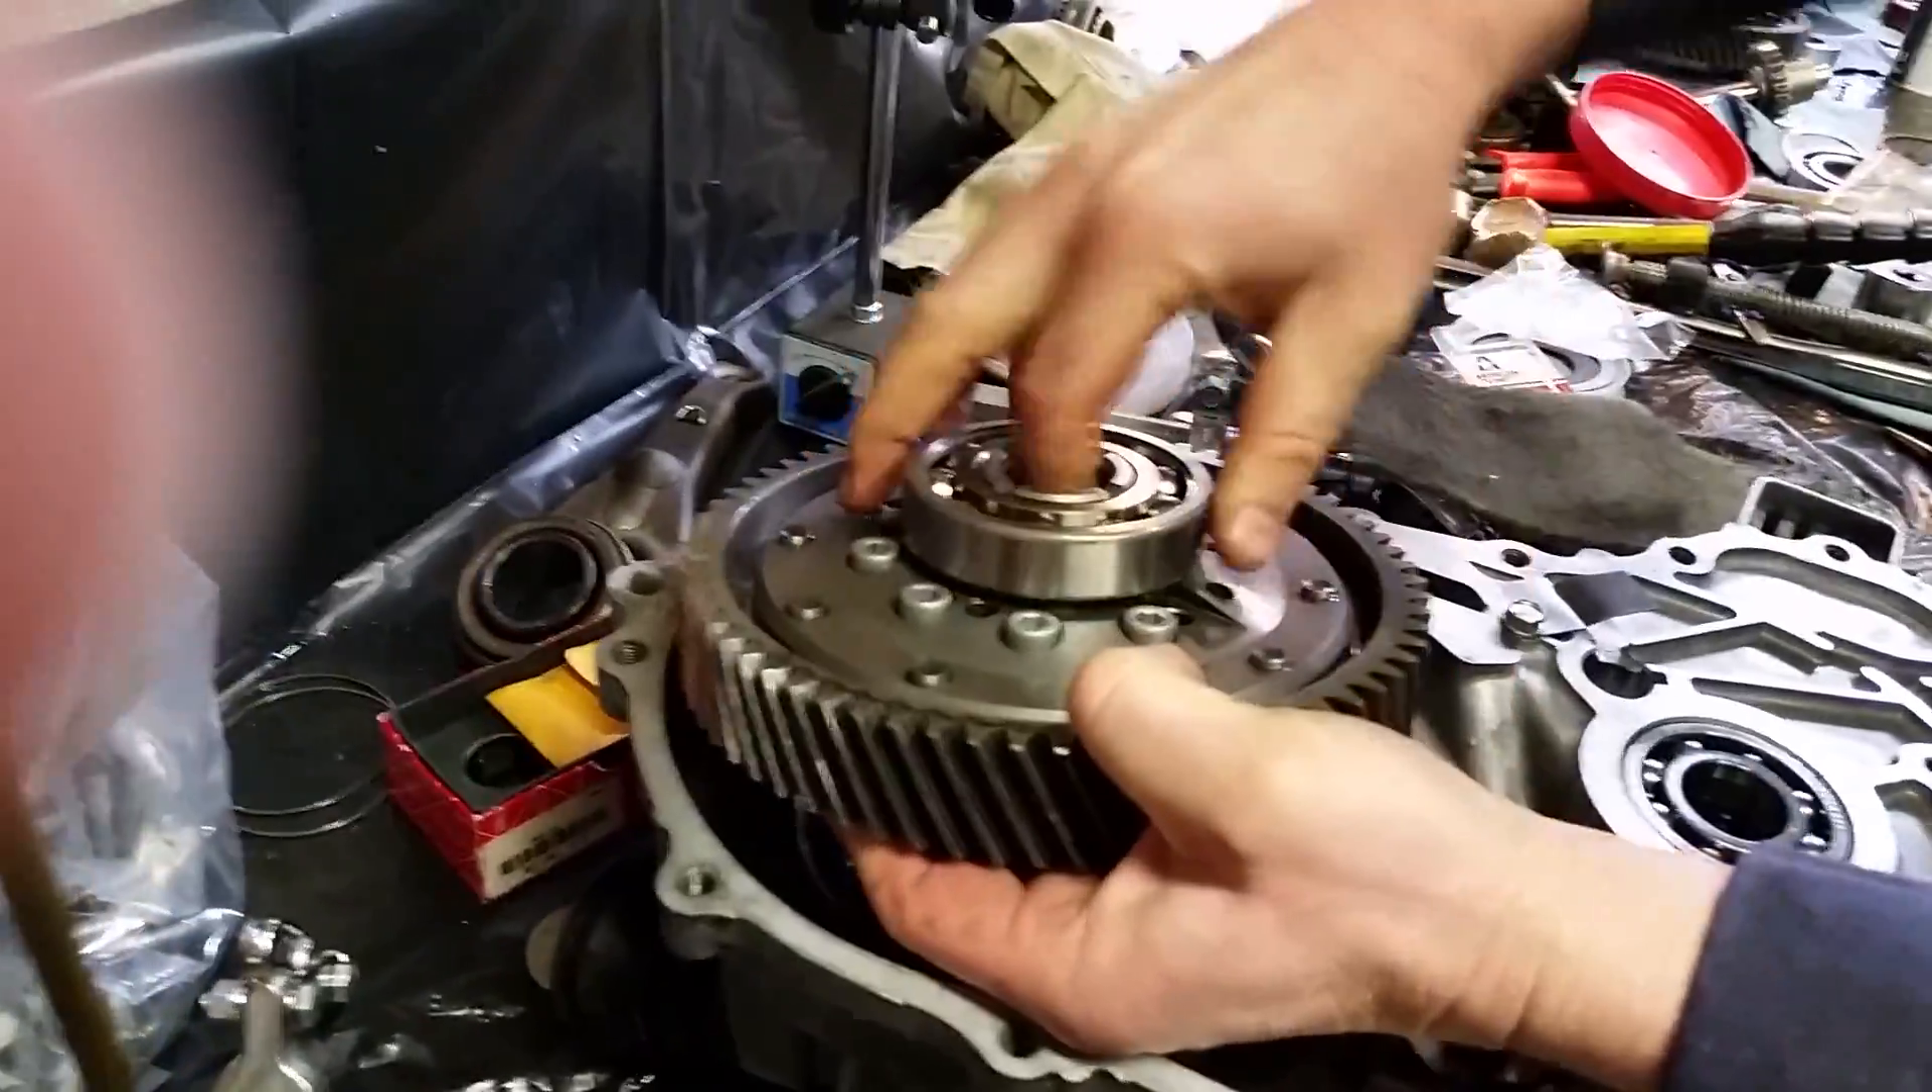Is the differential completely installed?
No.